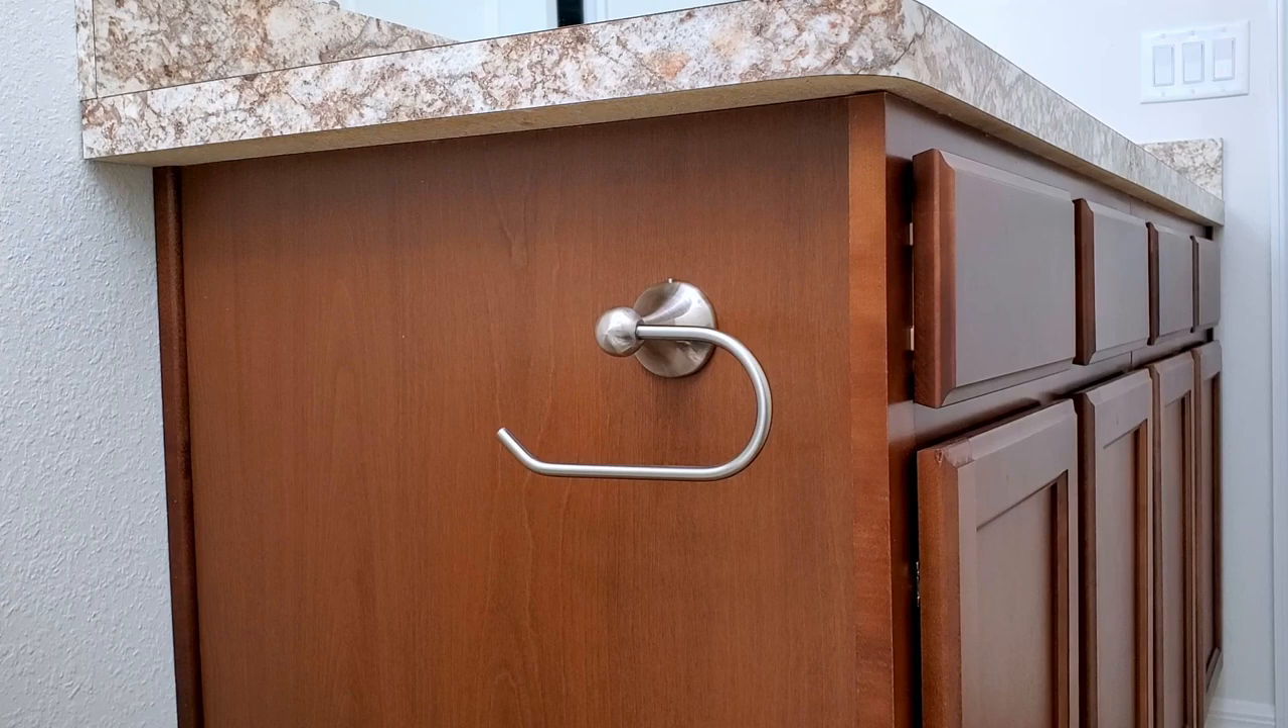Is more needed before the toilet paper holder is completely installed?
No.